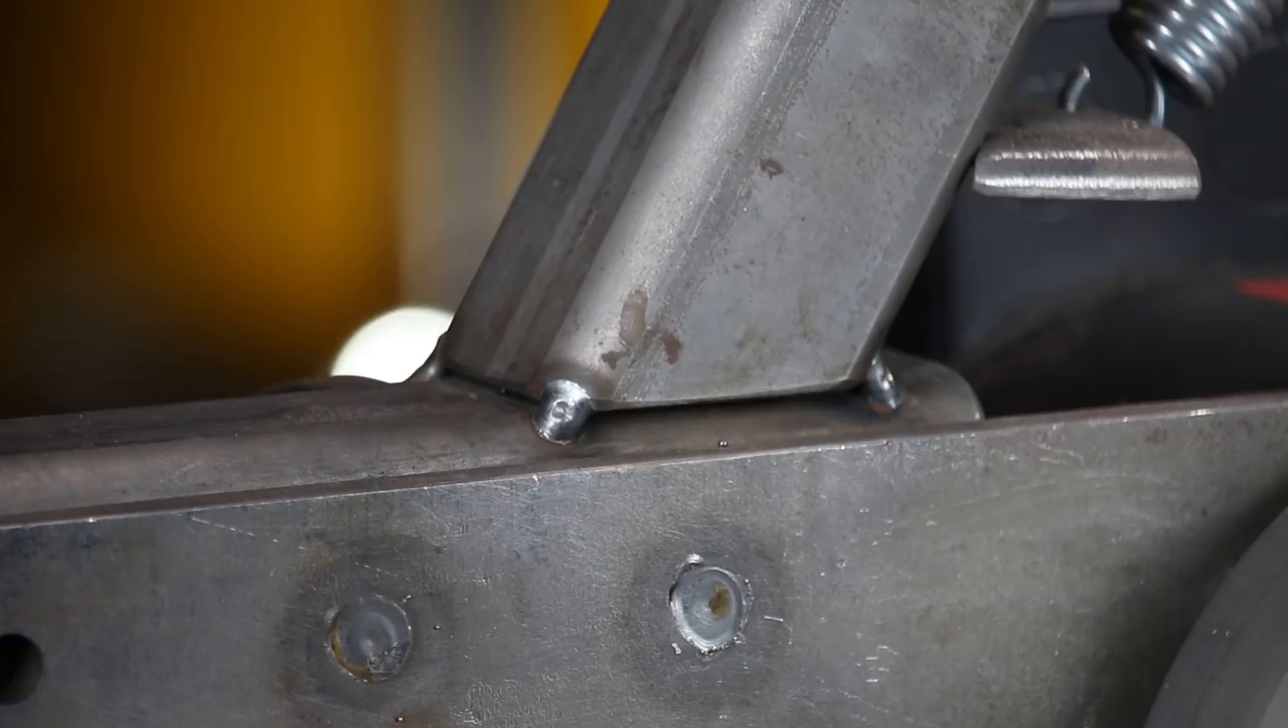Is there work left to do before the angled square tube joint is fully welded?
Yes.